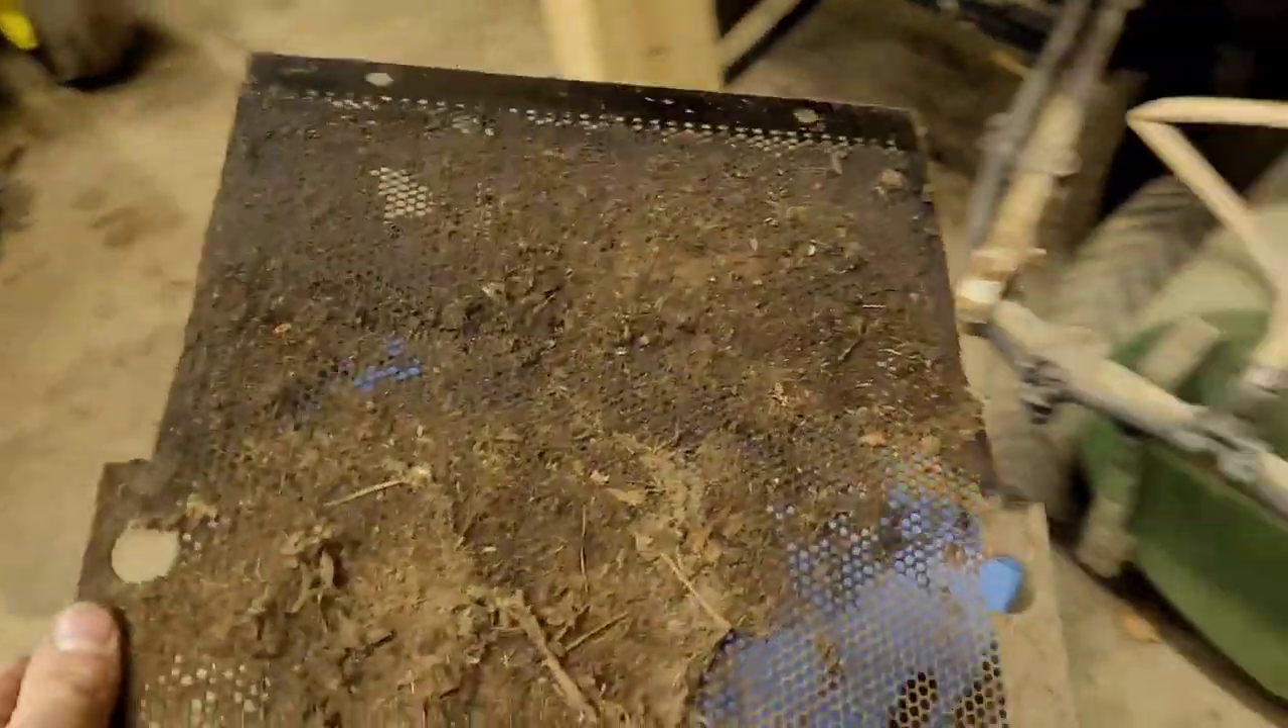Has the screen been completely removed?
Yes.